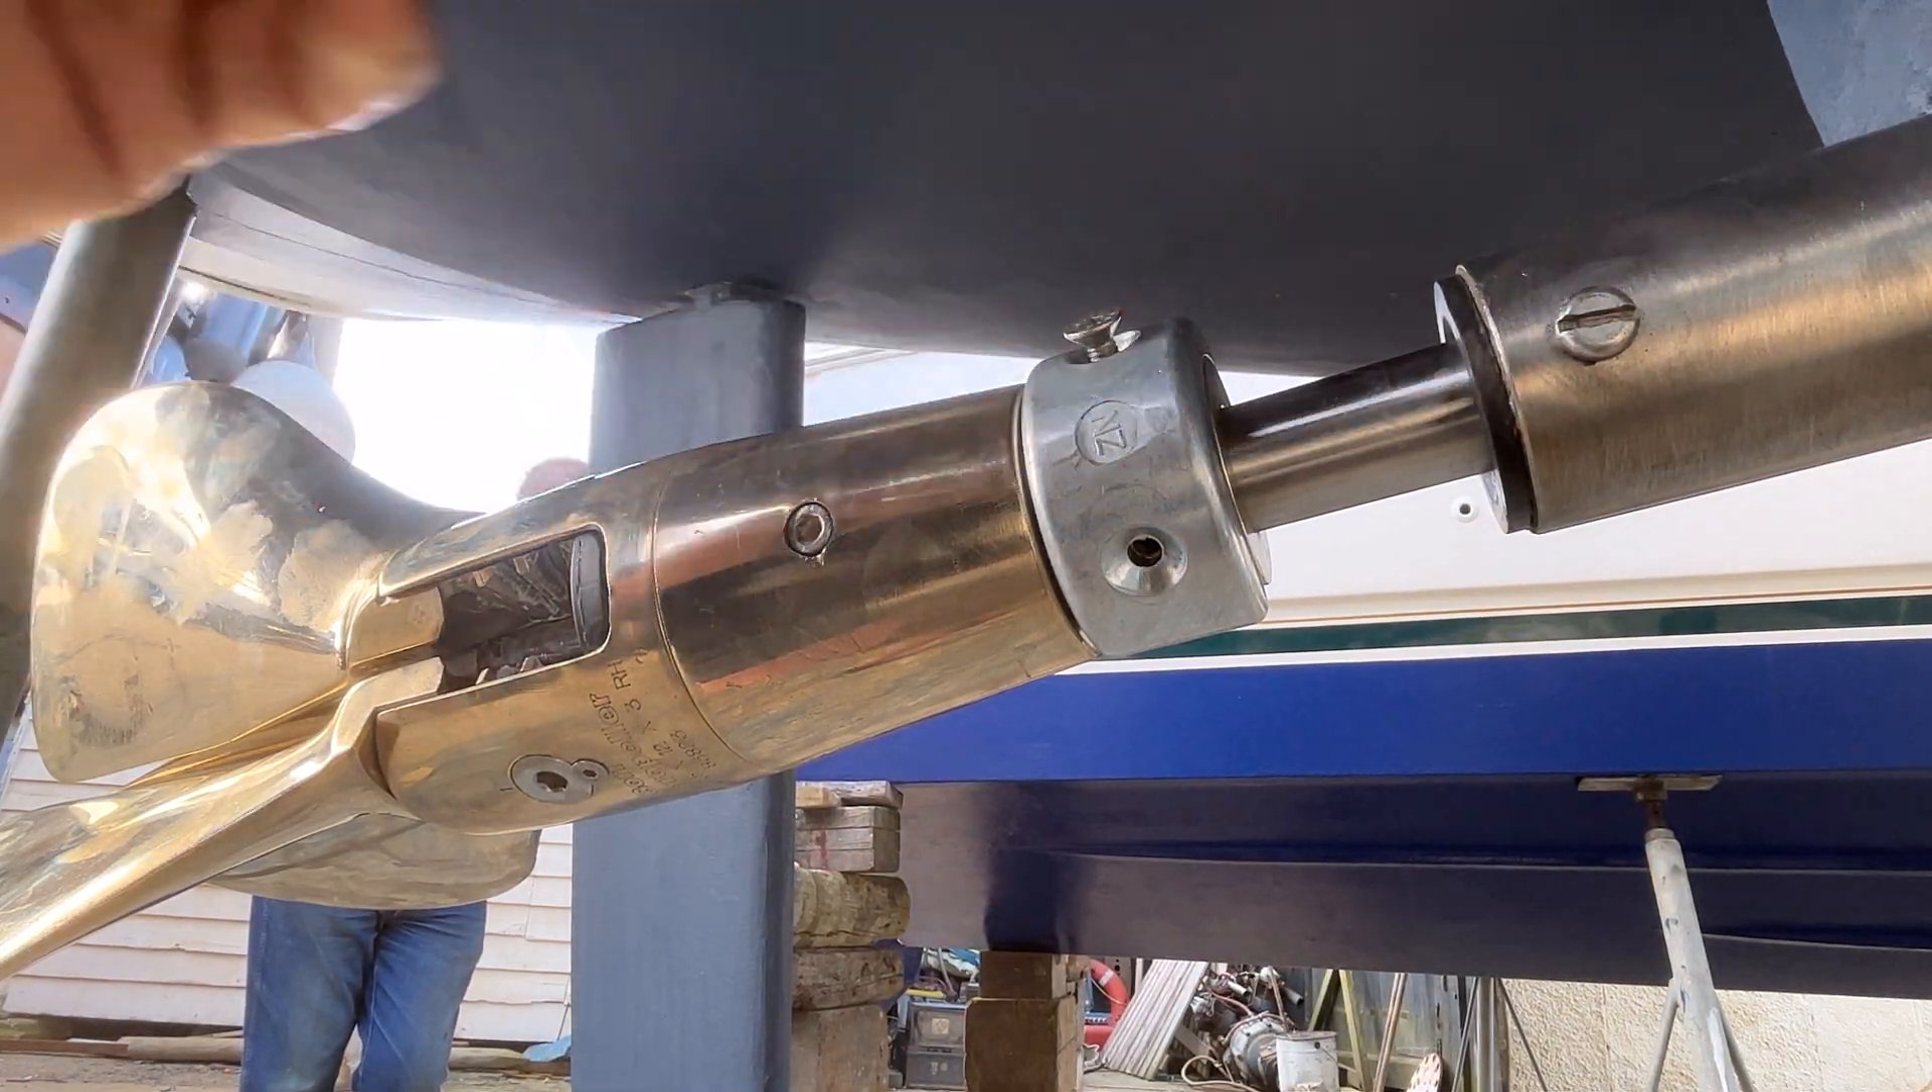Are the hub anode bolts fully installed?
No.